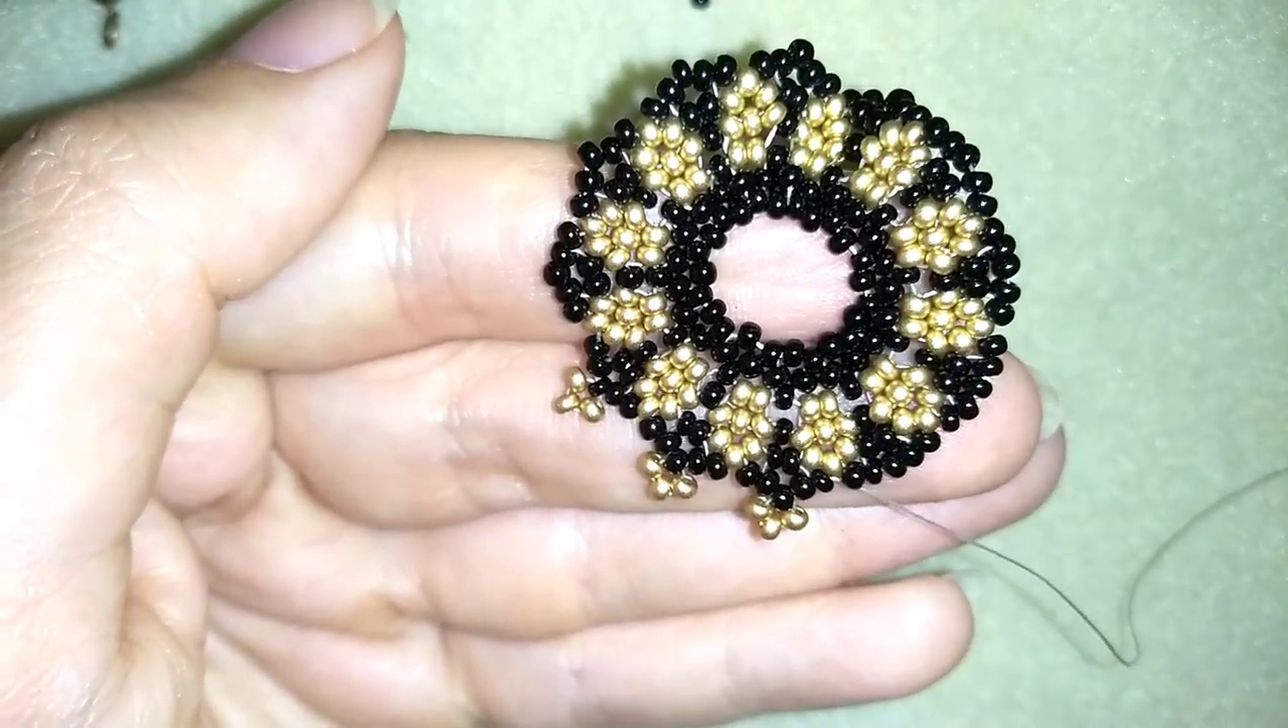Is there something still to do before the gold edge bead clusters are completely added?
Yes.